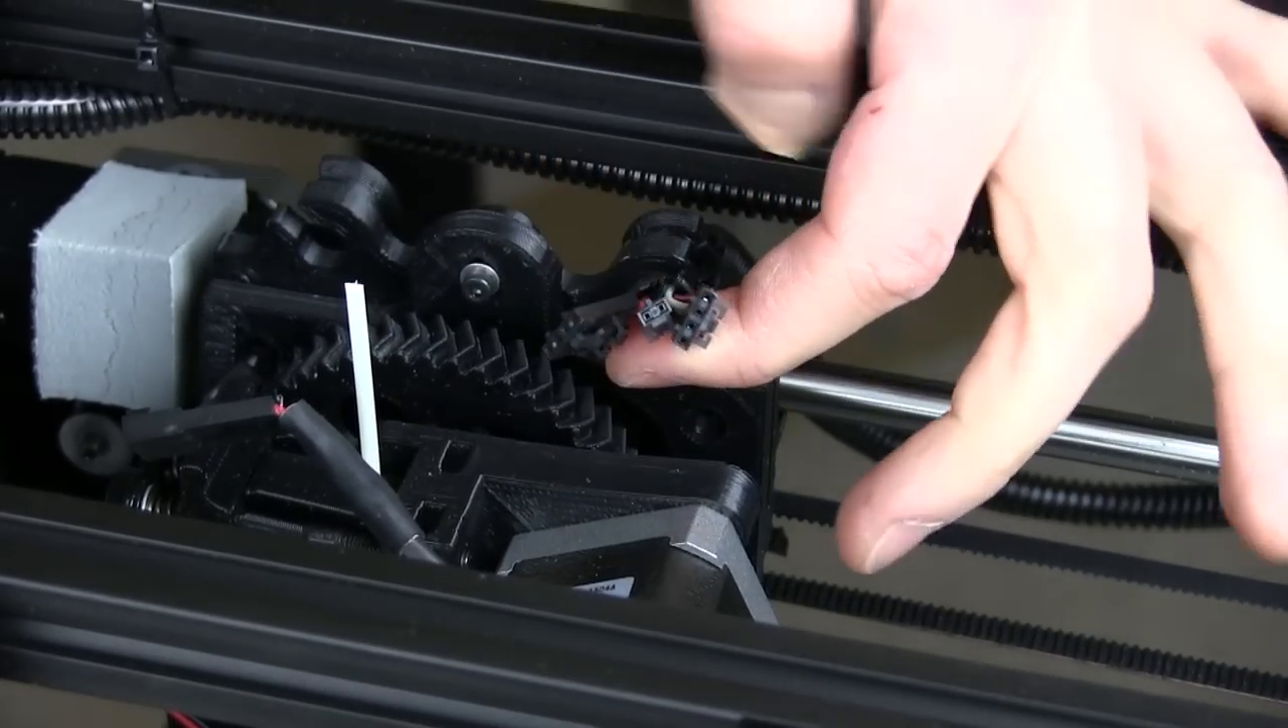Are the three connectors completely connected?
No.